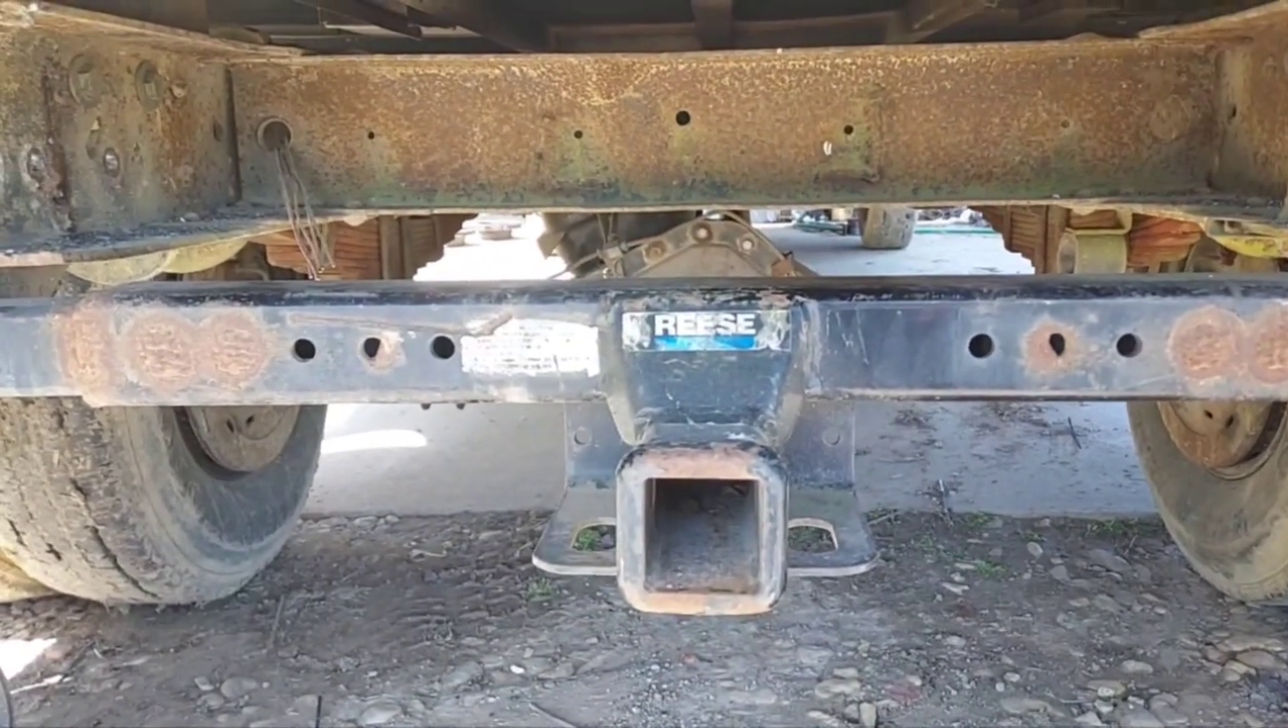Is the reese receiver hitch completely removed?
No.